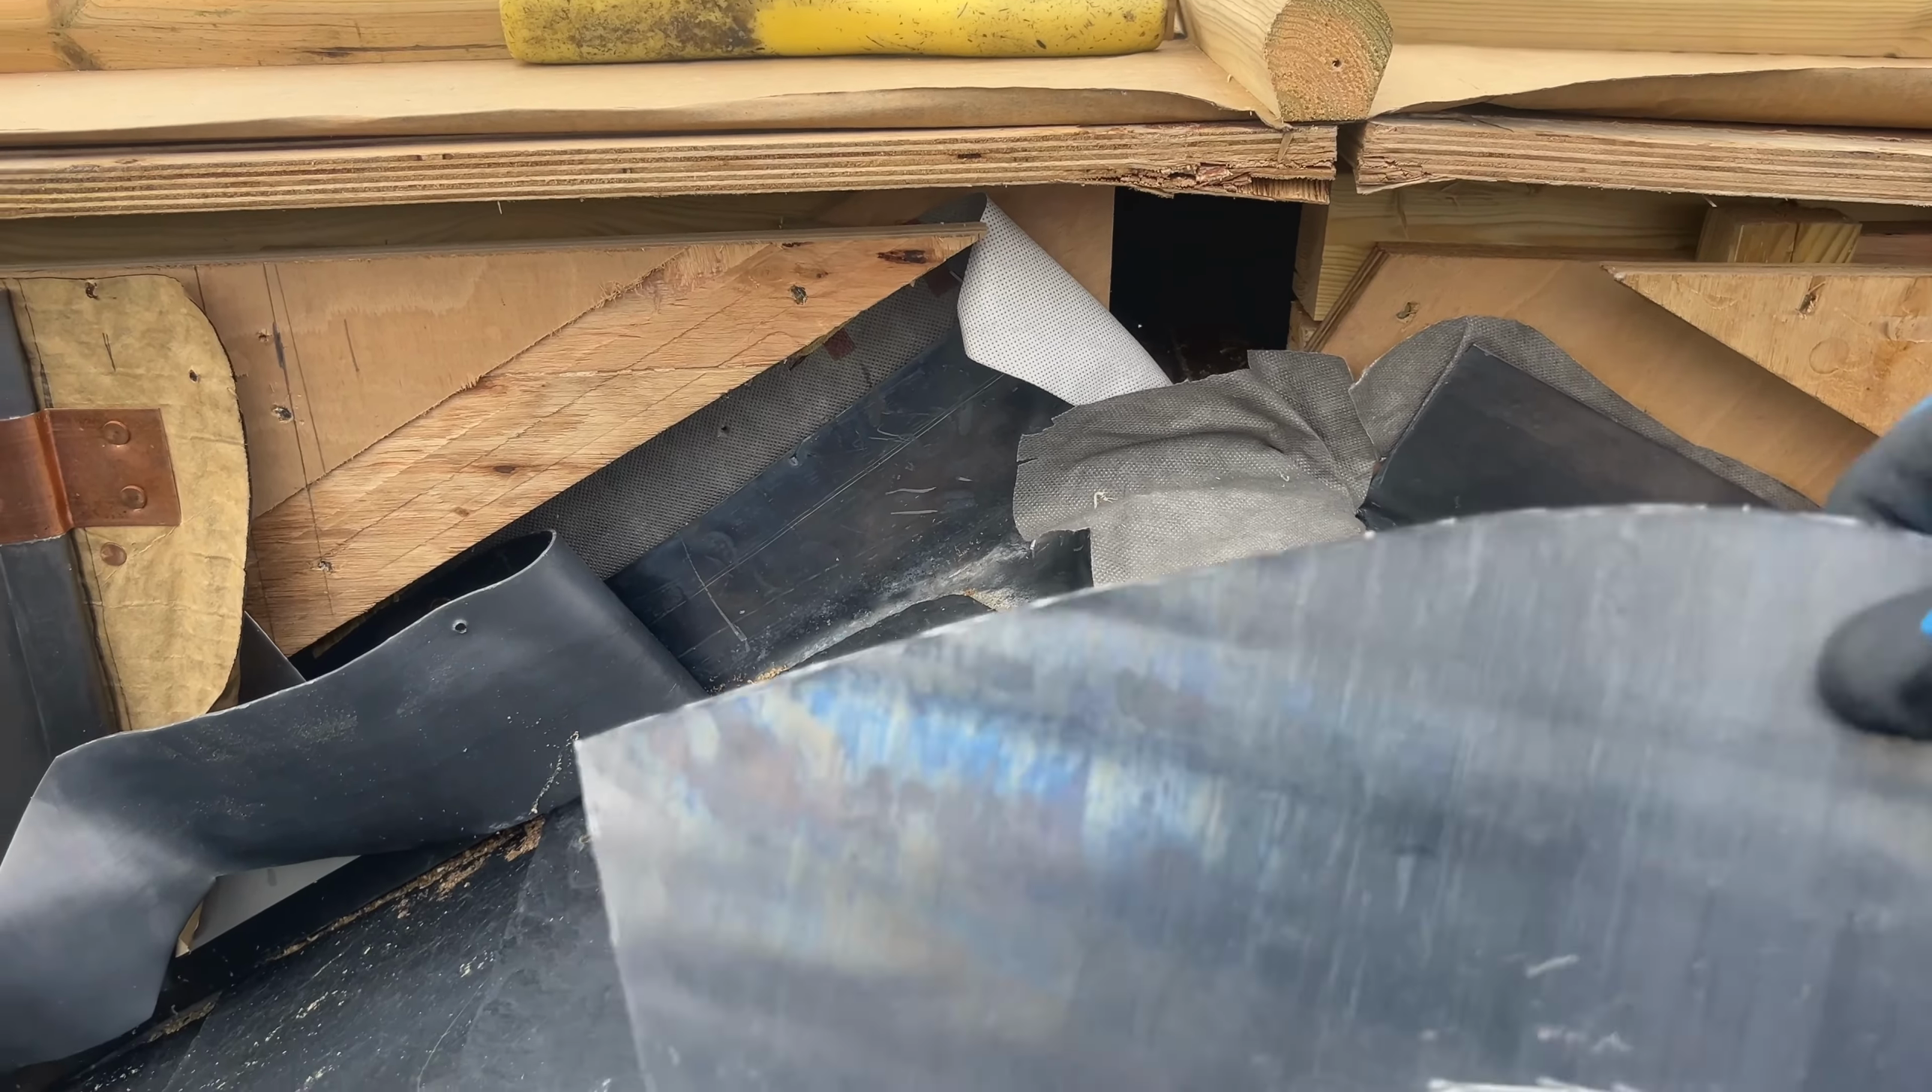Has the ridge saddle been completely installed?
No.